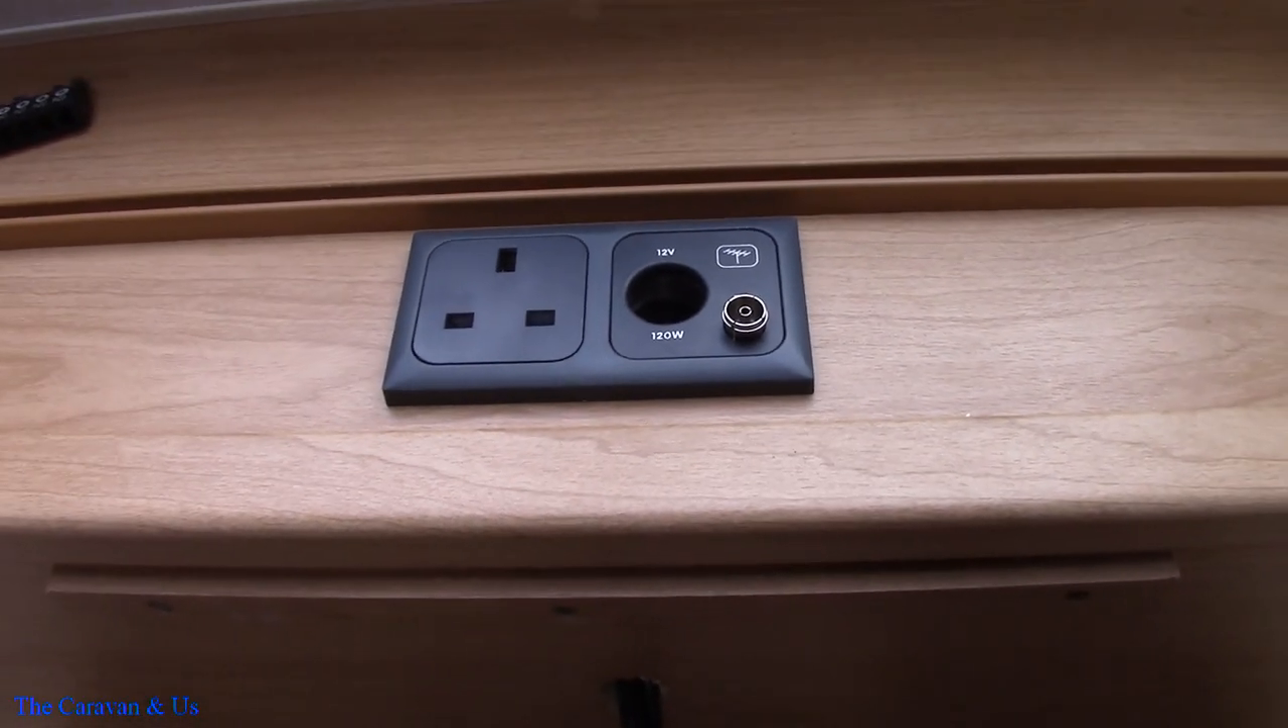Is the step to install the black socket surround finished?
Yes.